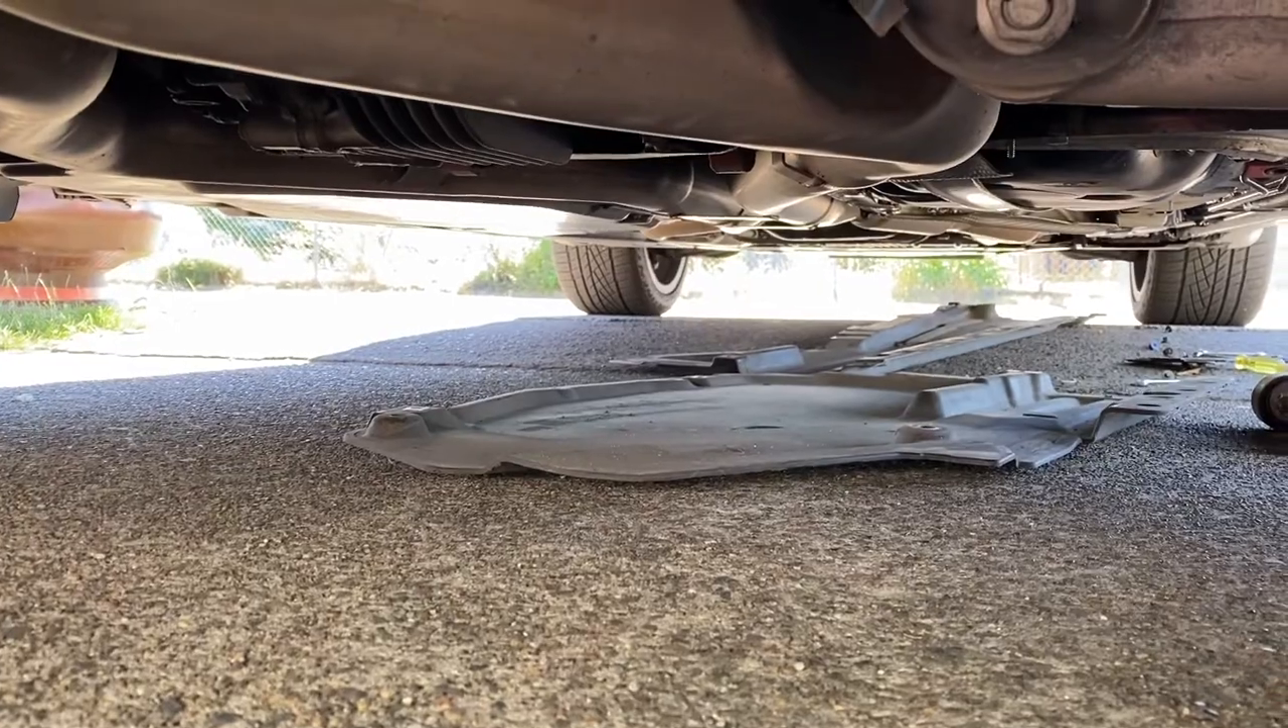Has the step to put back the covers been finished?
No.